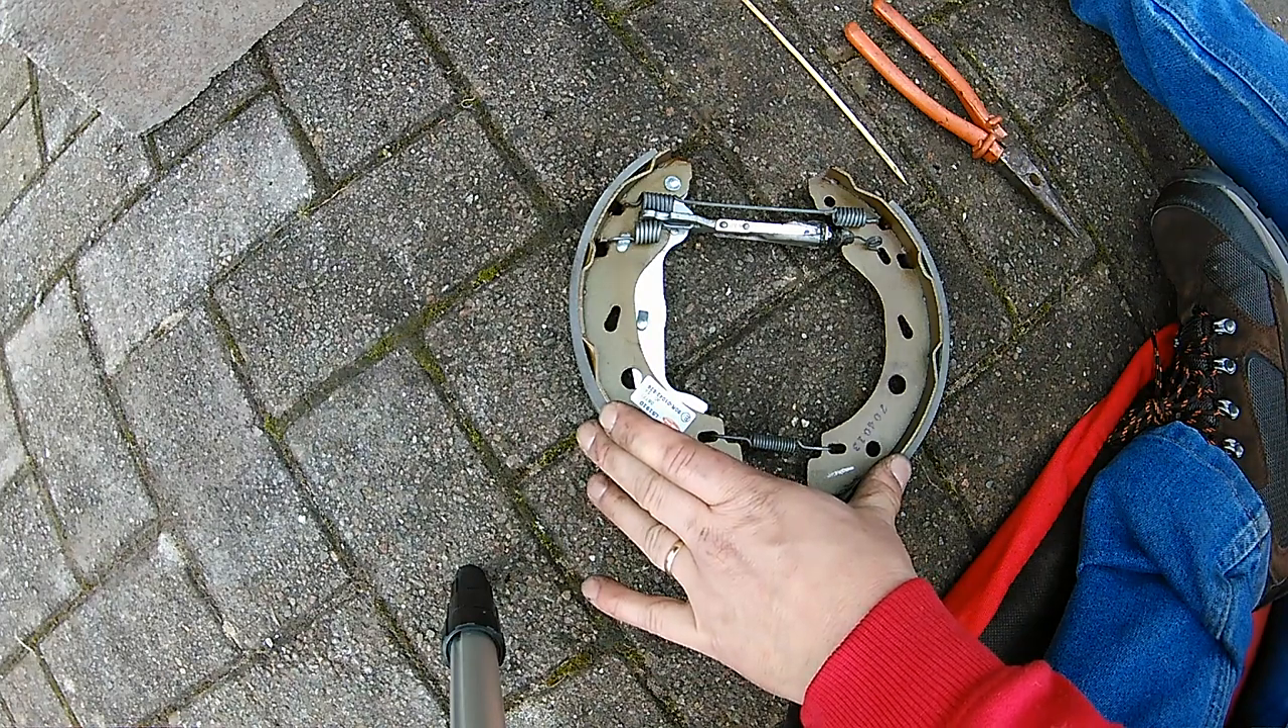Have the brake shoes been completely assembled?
Yes.